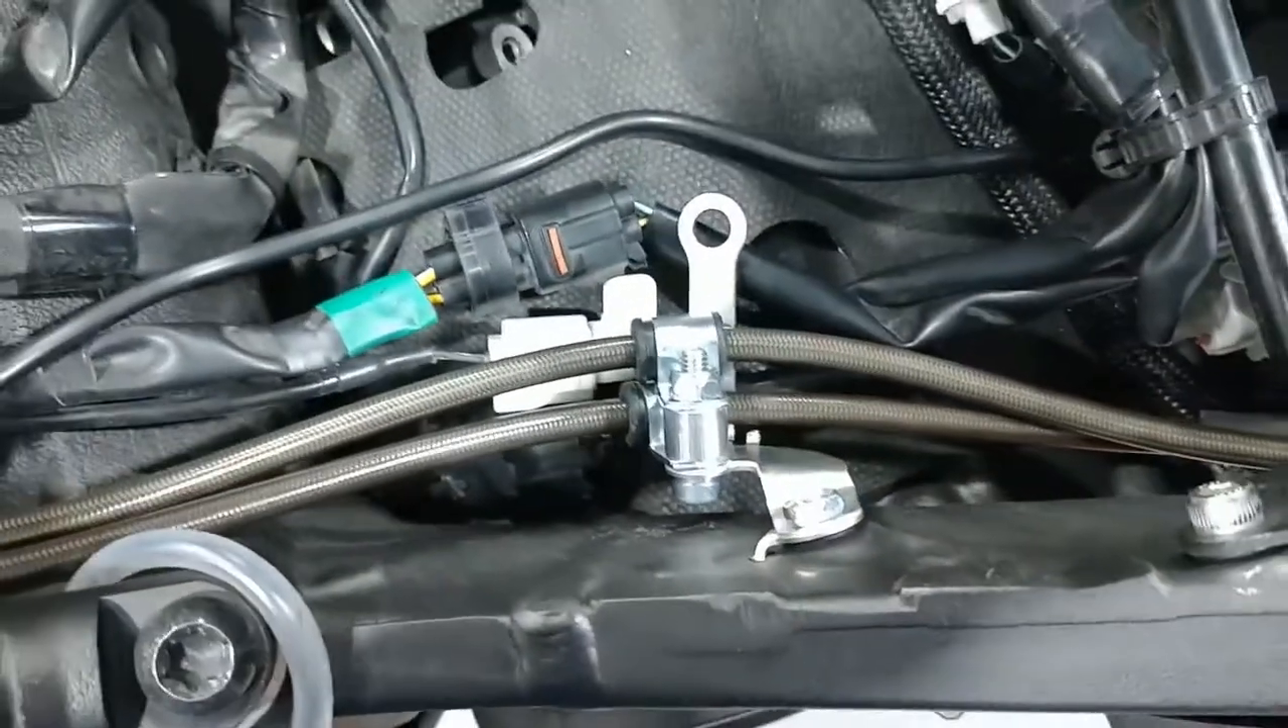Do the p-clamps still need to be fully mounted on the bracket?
No.